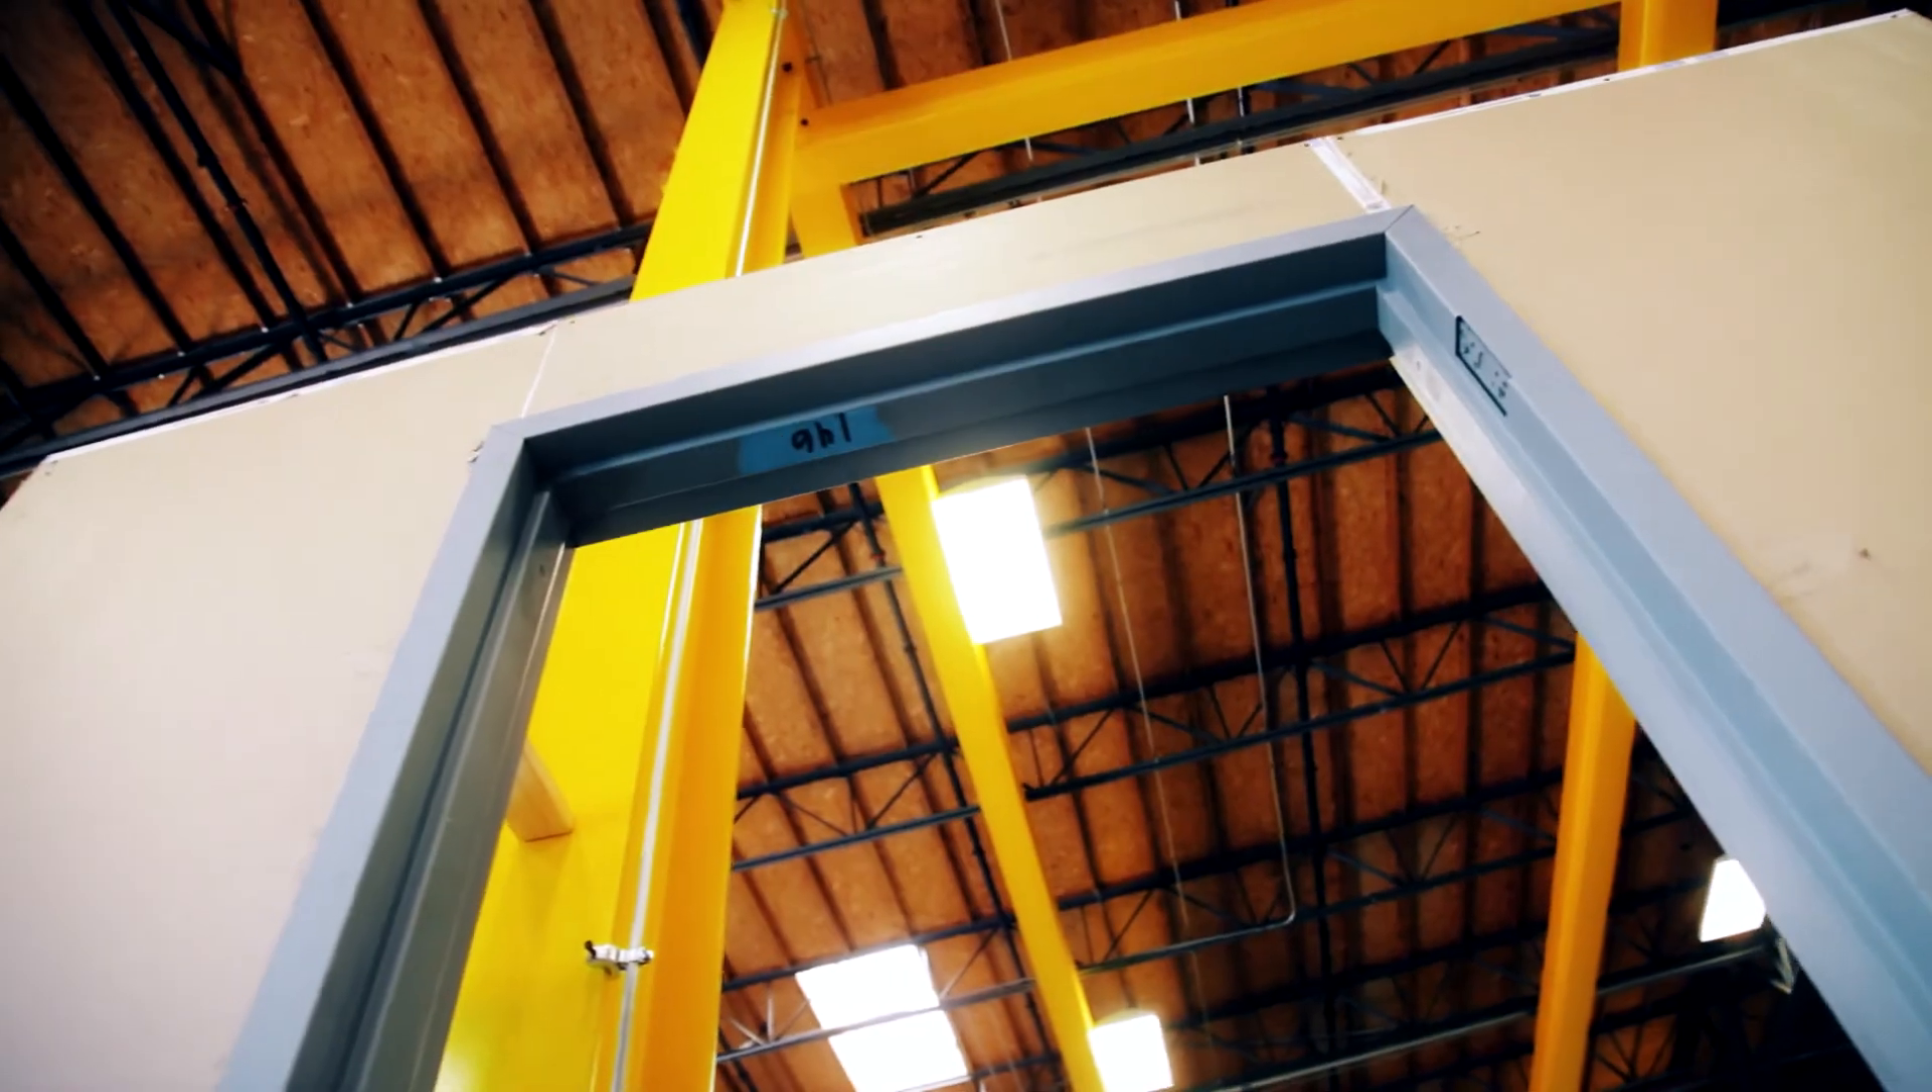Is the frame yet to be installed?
No.